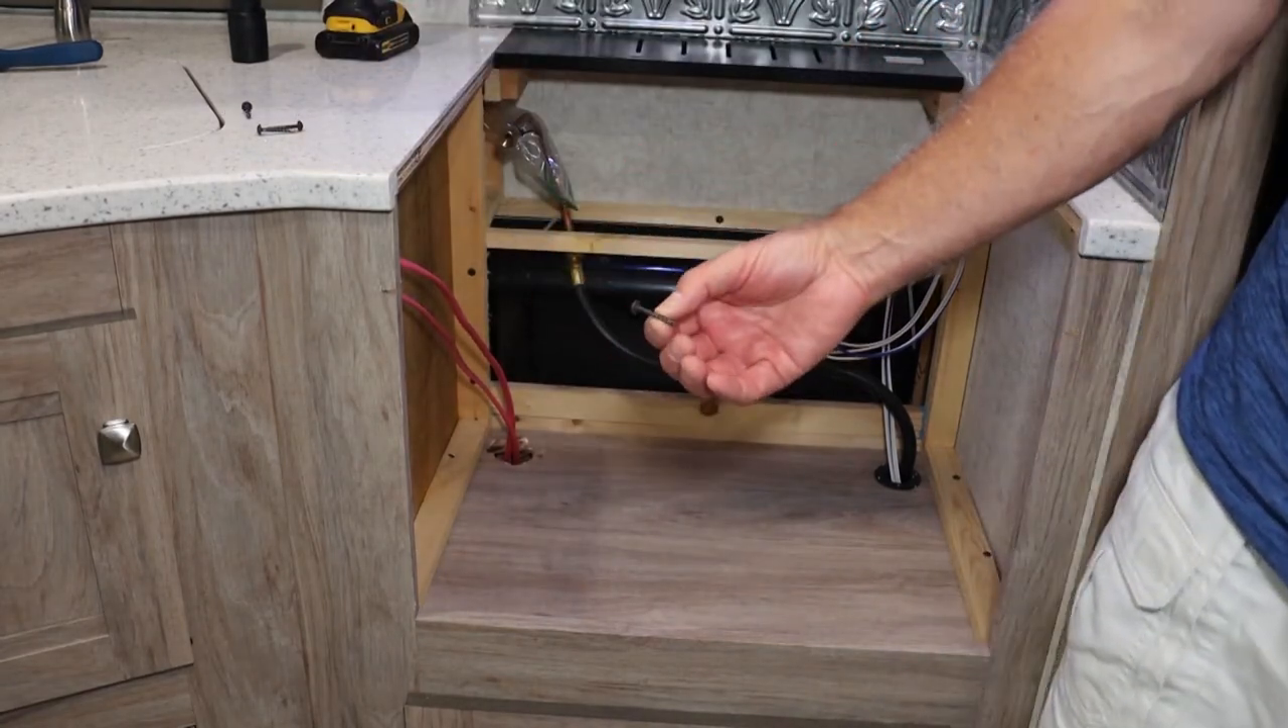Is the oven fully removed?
Yes.